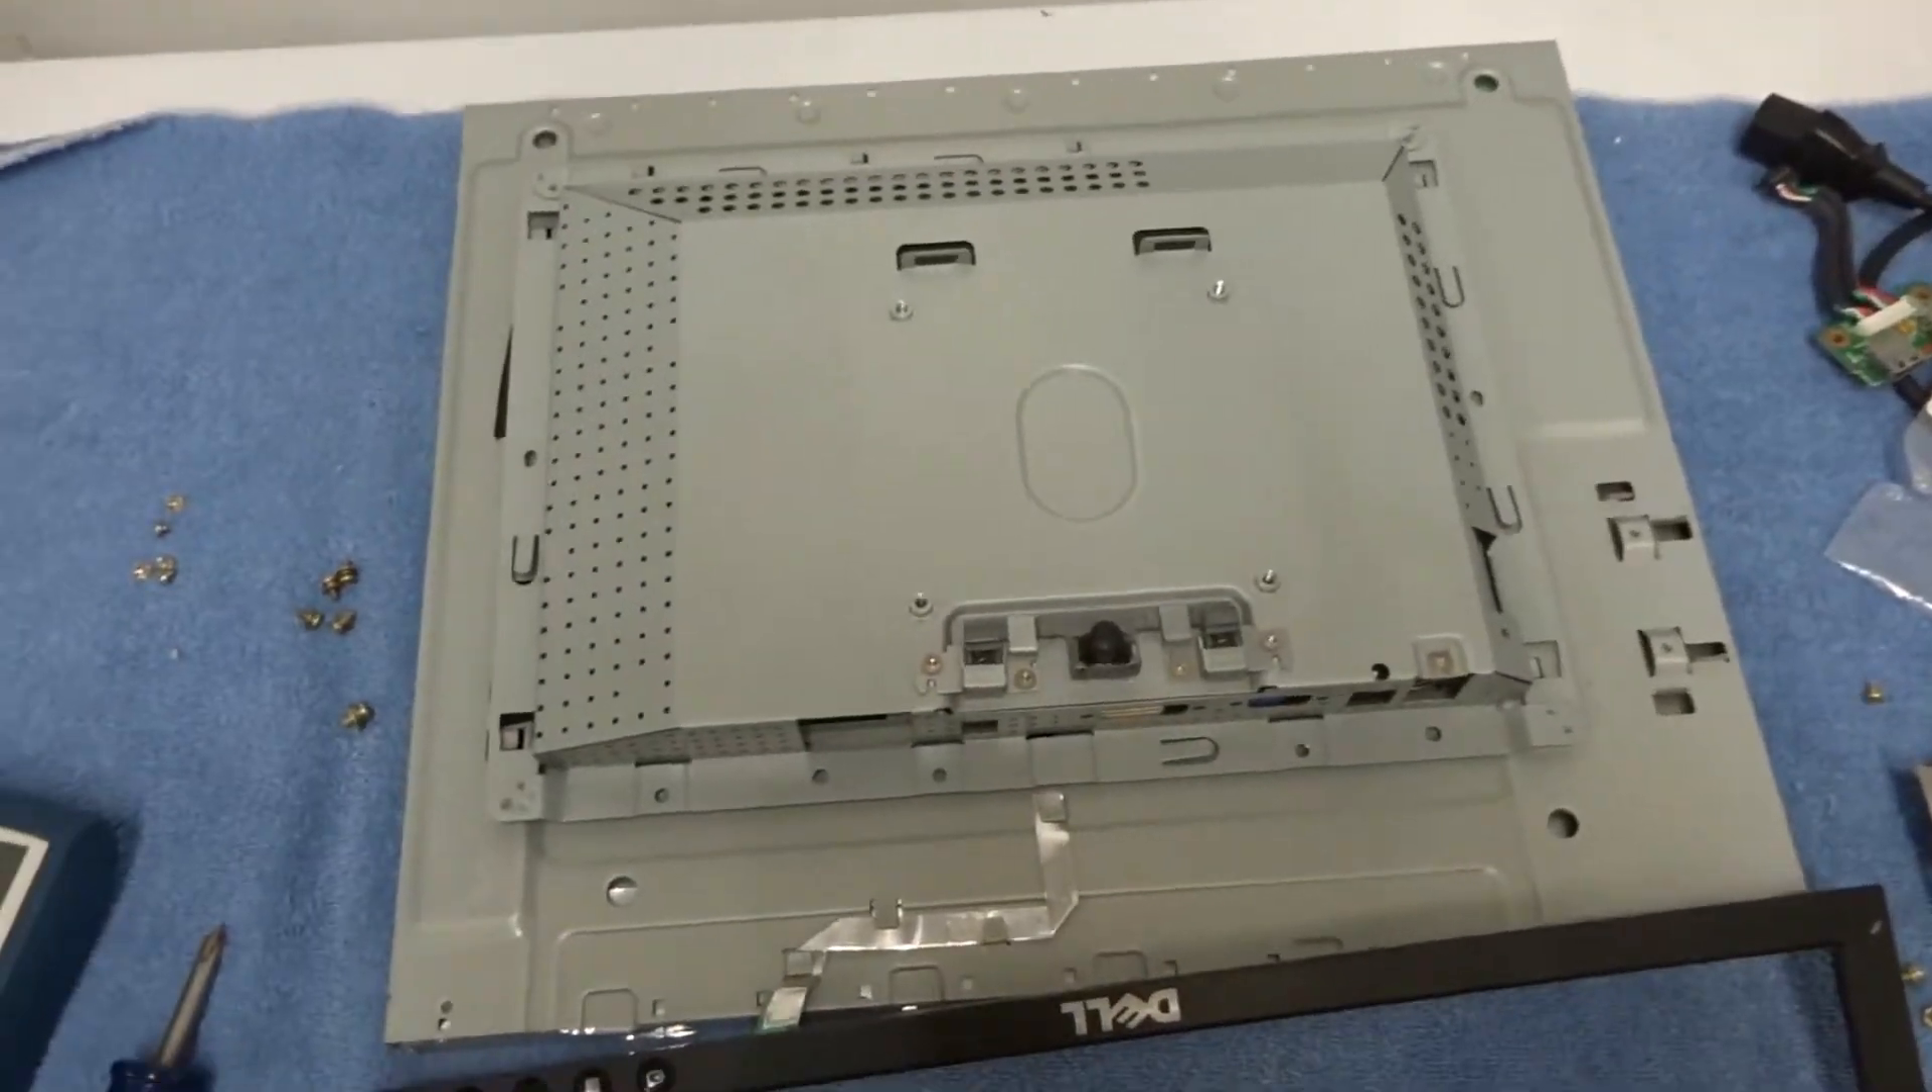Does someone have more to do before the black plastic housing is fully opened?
No.